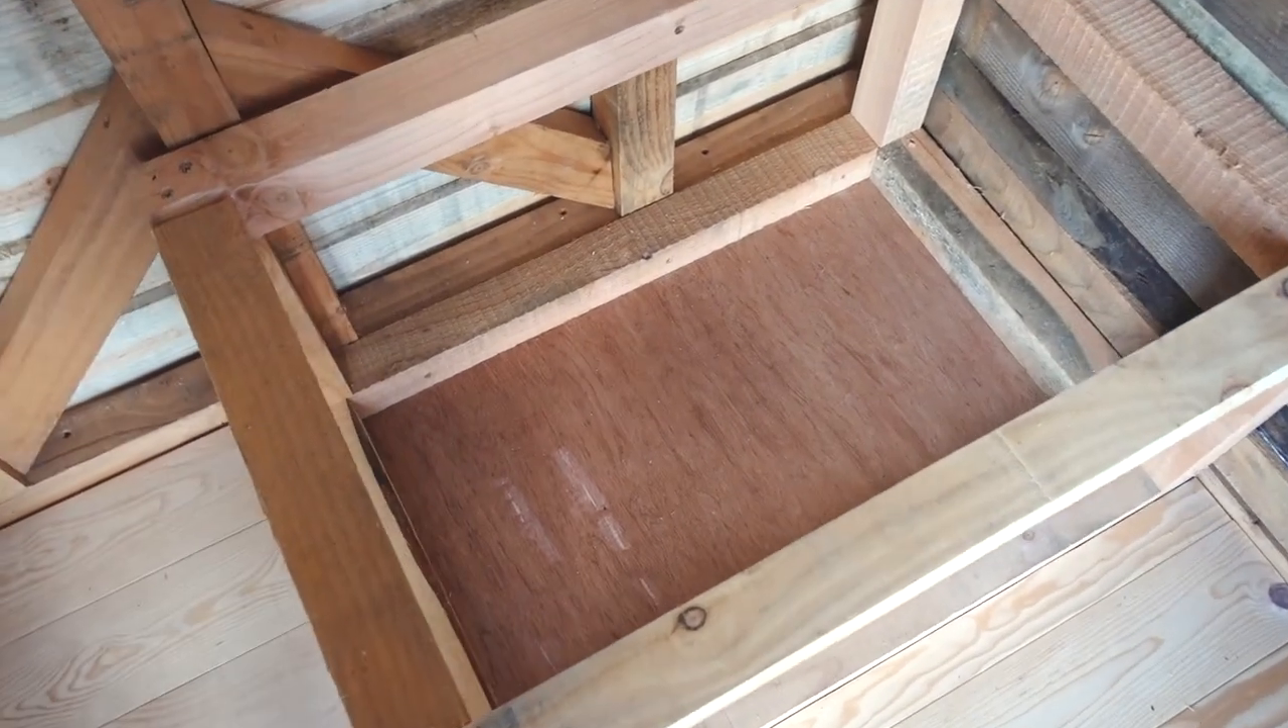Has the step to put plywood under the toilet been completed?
Yes.